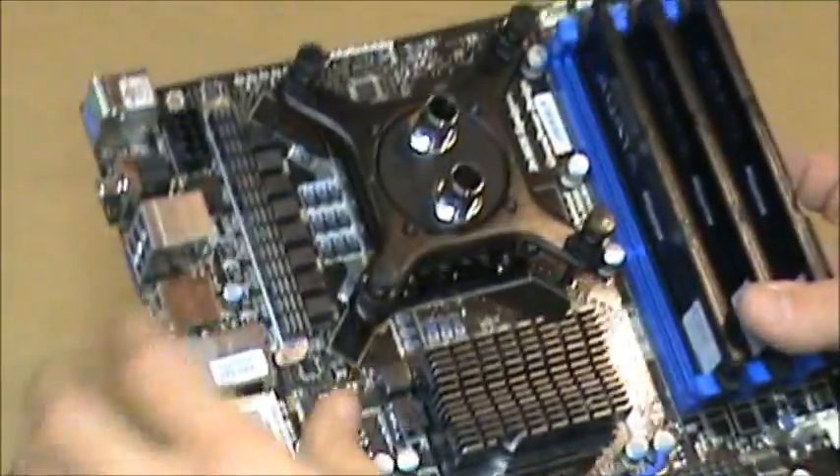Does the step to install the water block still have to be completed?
No.